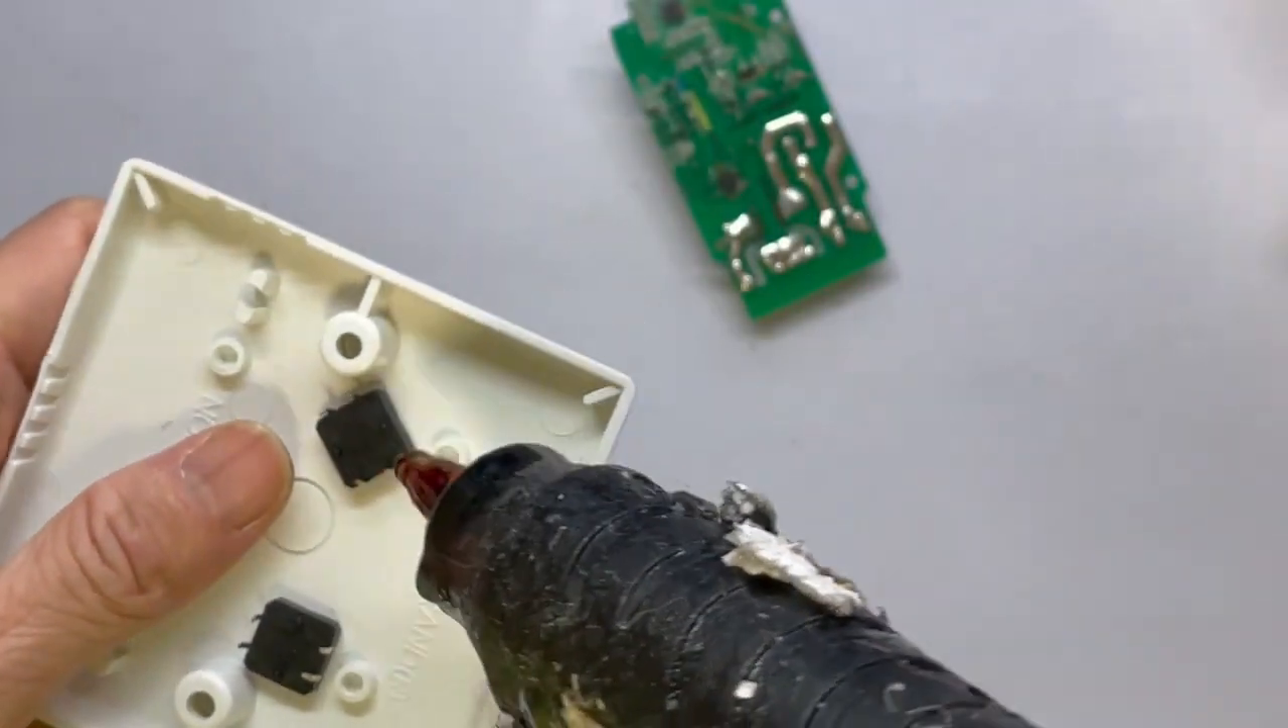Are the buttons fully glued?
No.